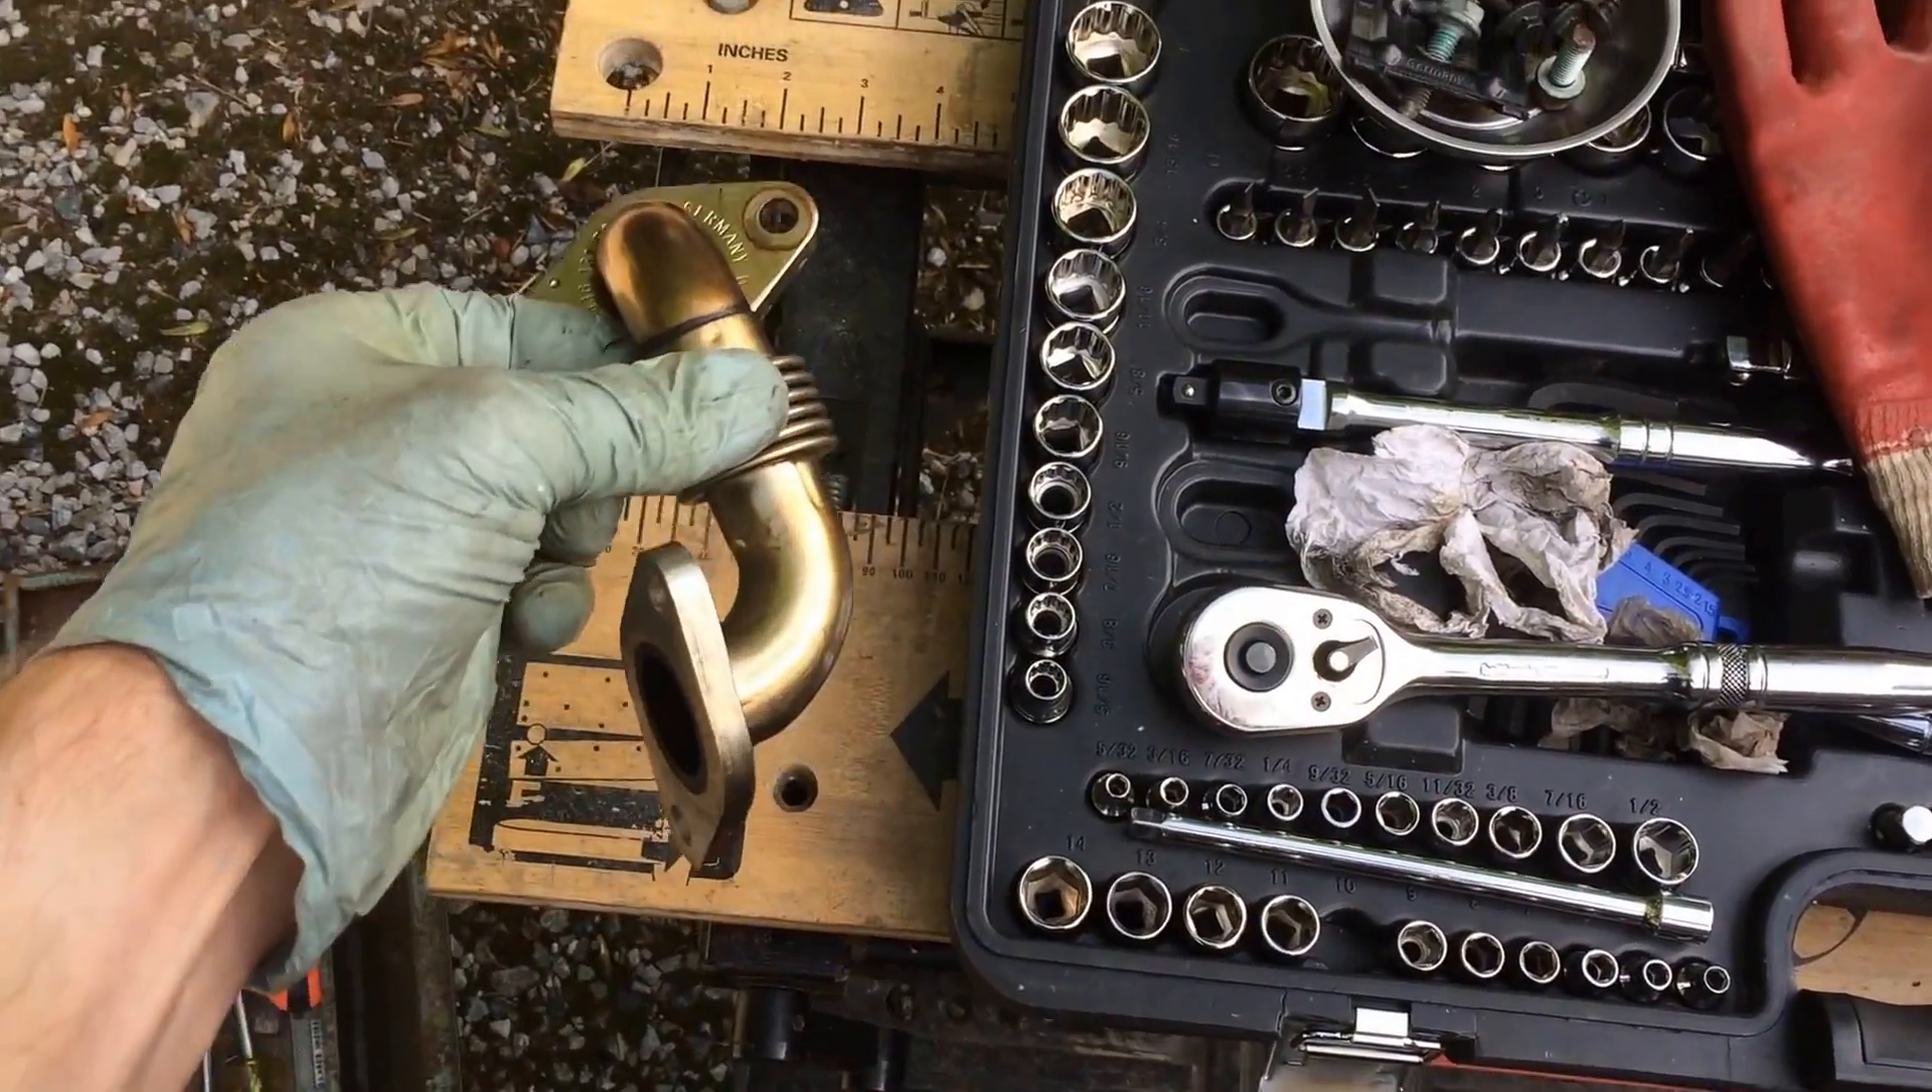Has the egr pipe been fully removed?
Yes.